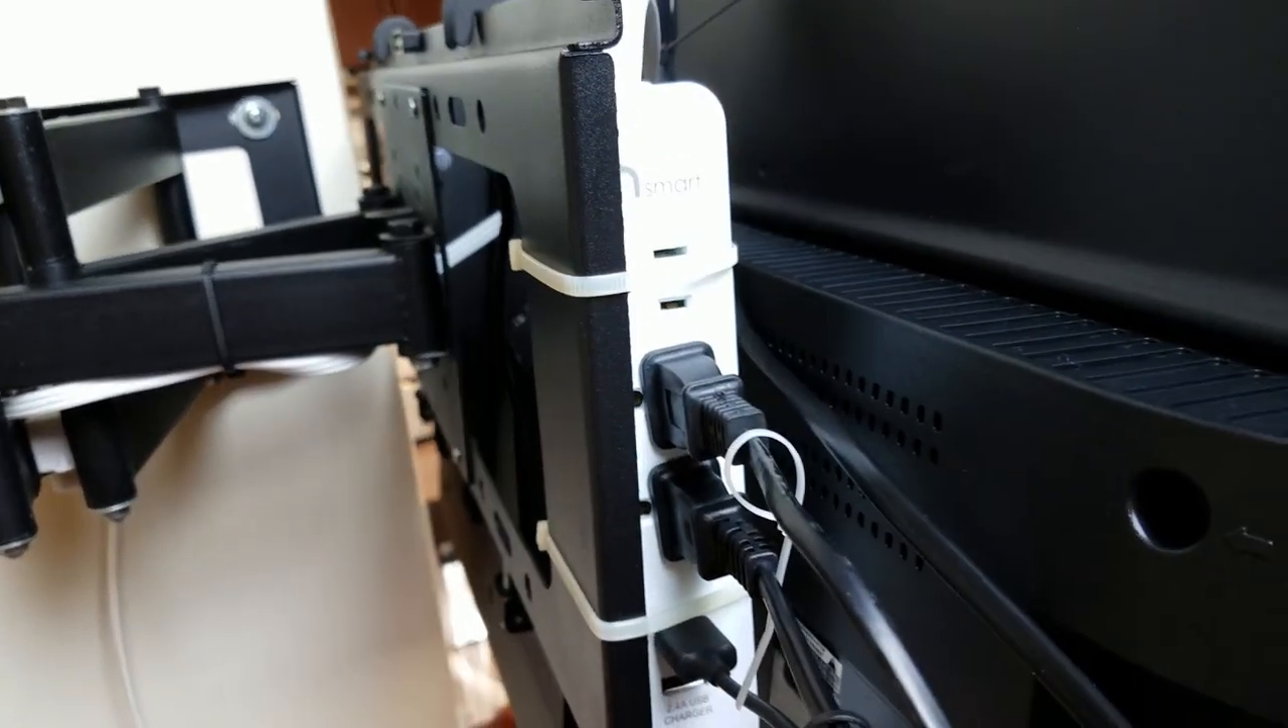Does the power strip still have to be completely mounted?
No.